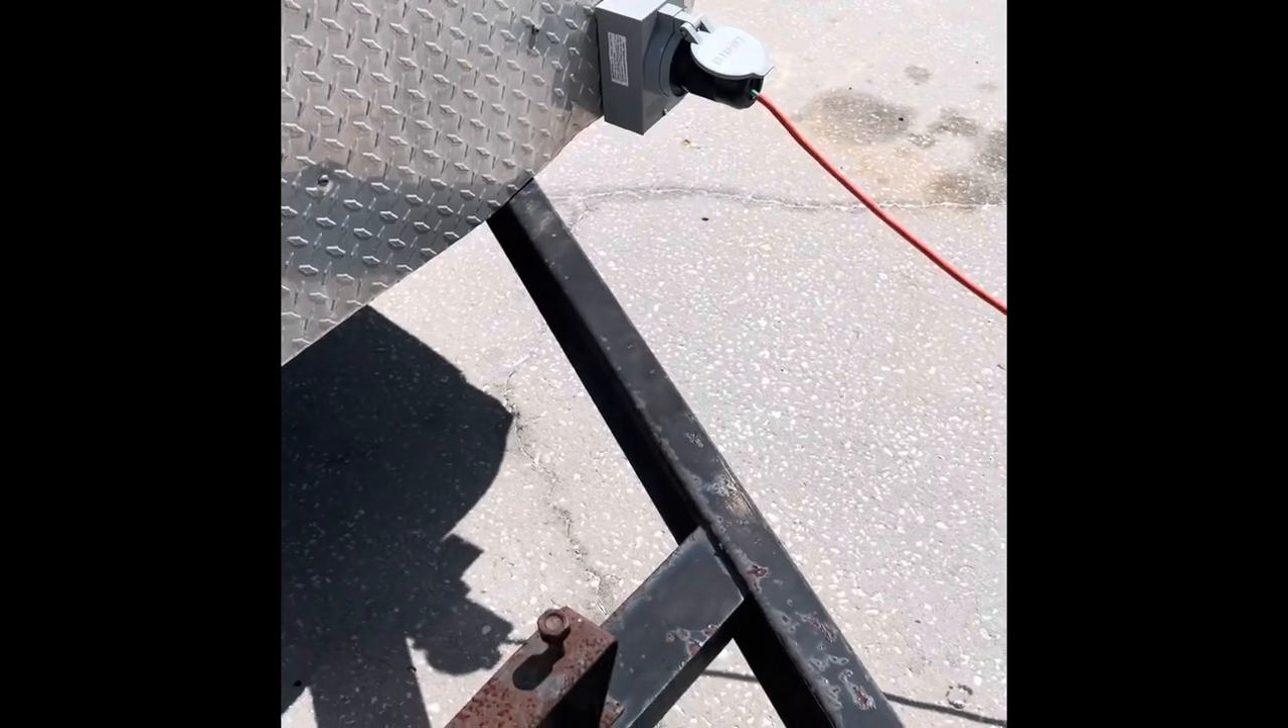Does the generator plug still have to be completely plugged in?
No.